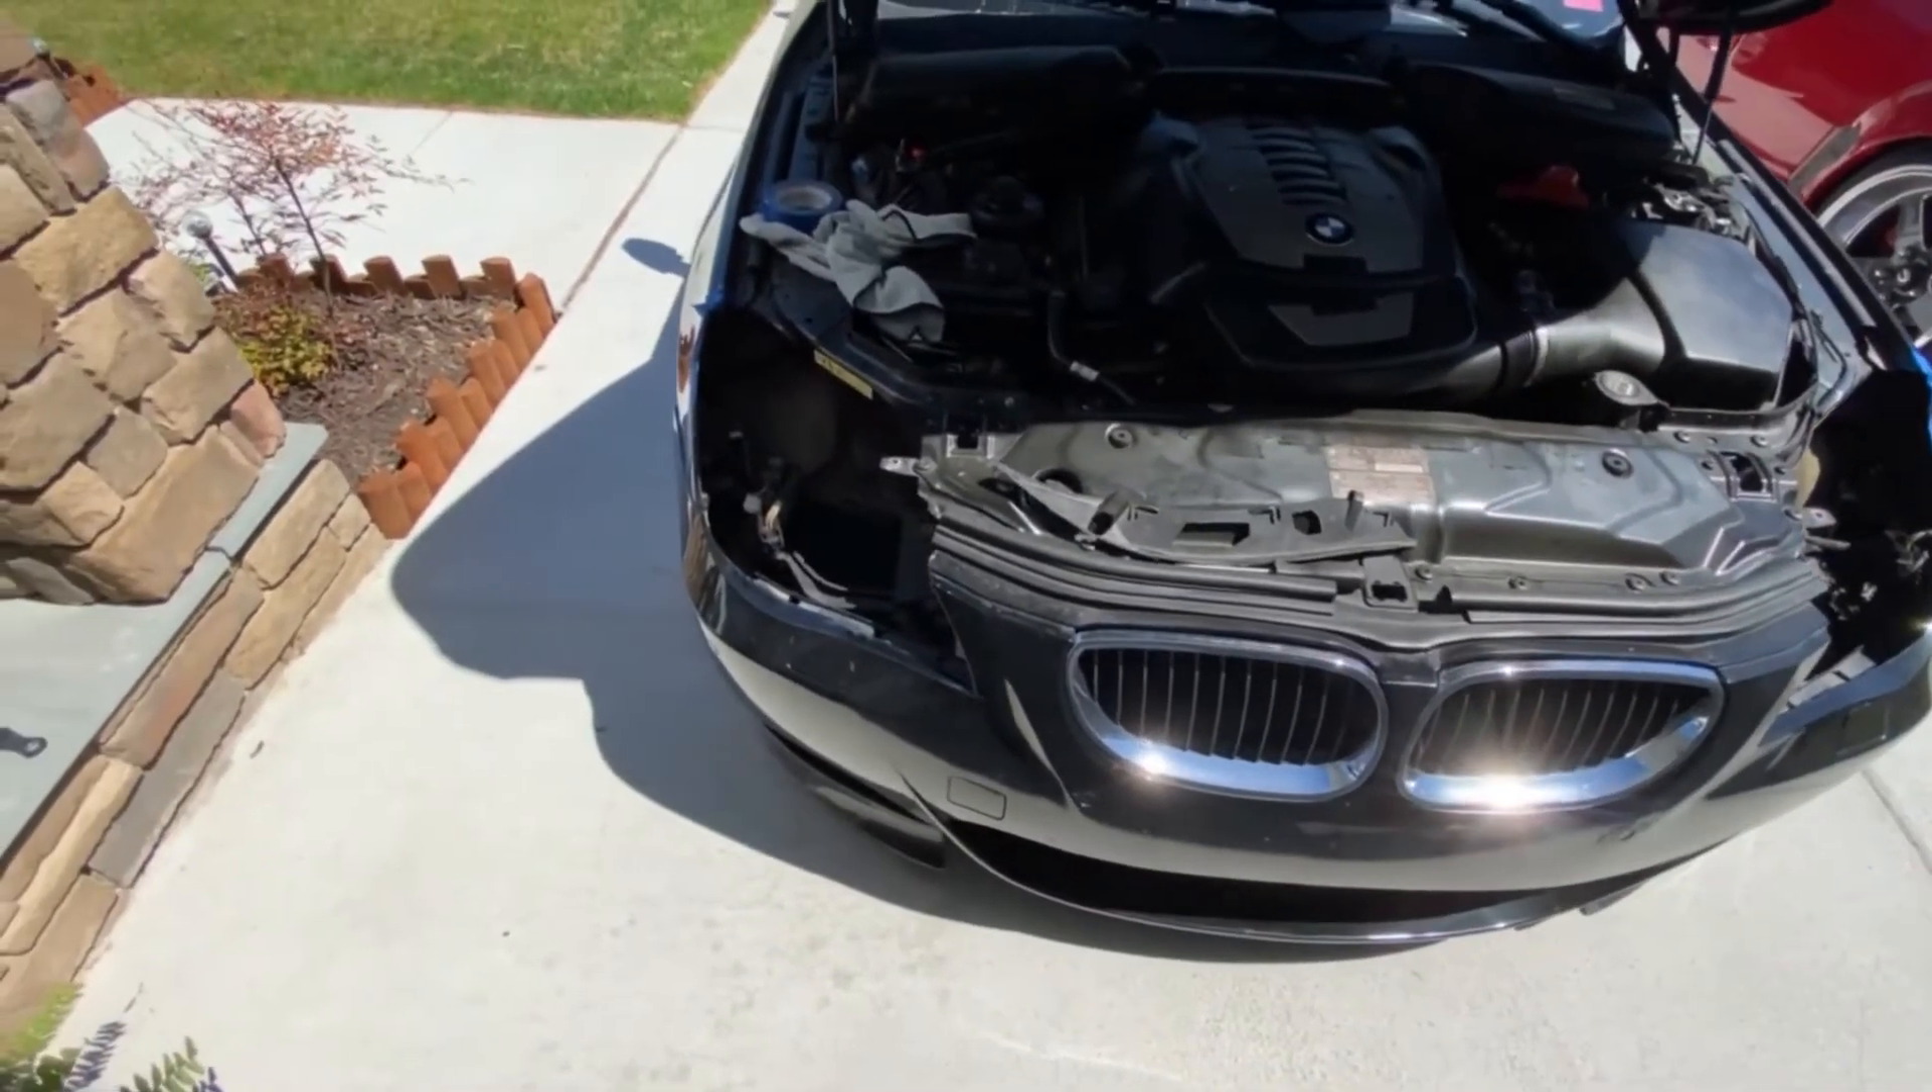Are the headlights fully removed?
Yes.